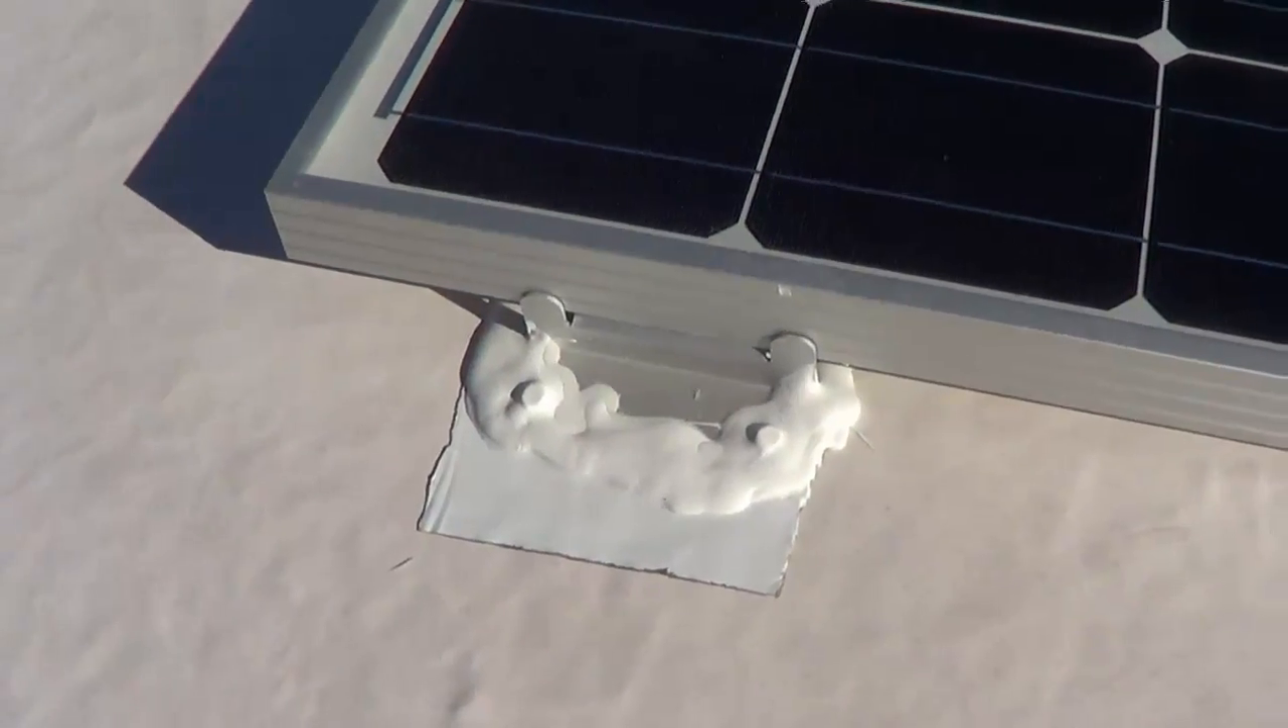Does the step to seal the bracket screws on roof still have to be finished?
No.